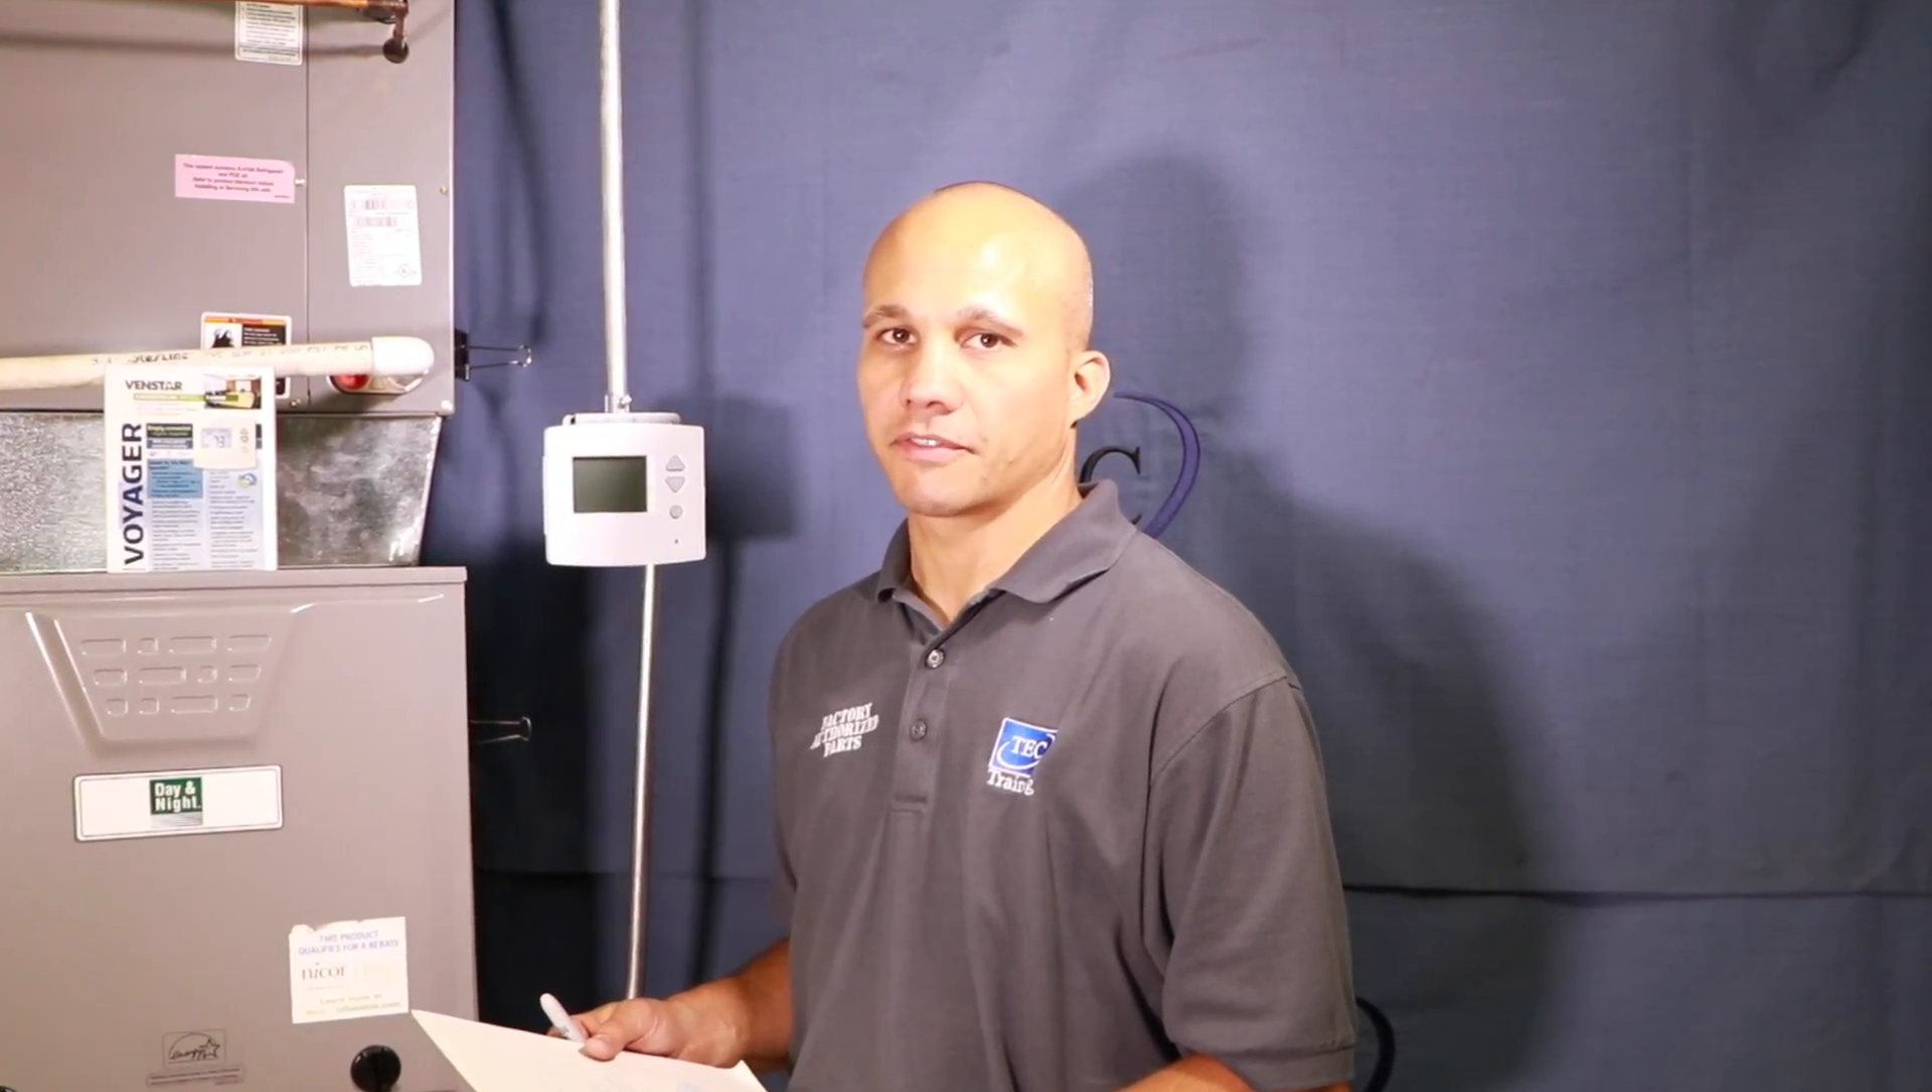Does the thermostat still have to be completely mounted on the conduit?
No.